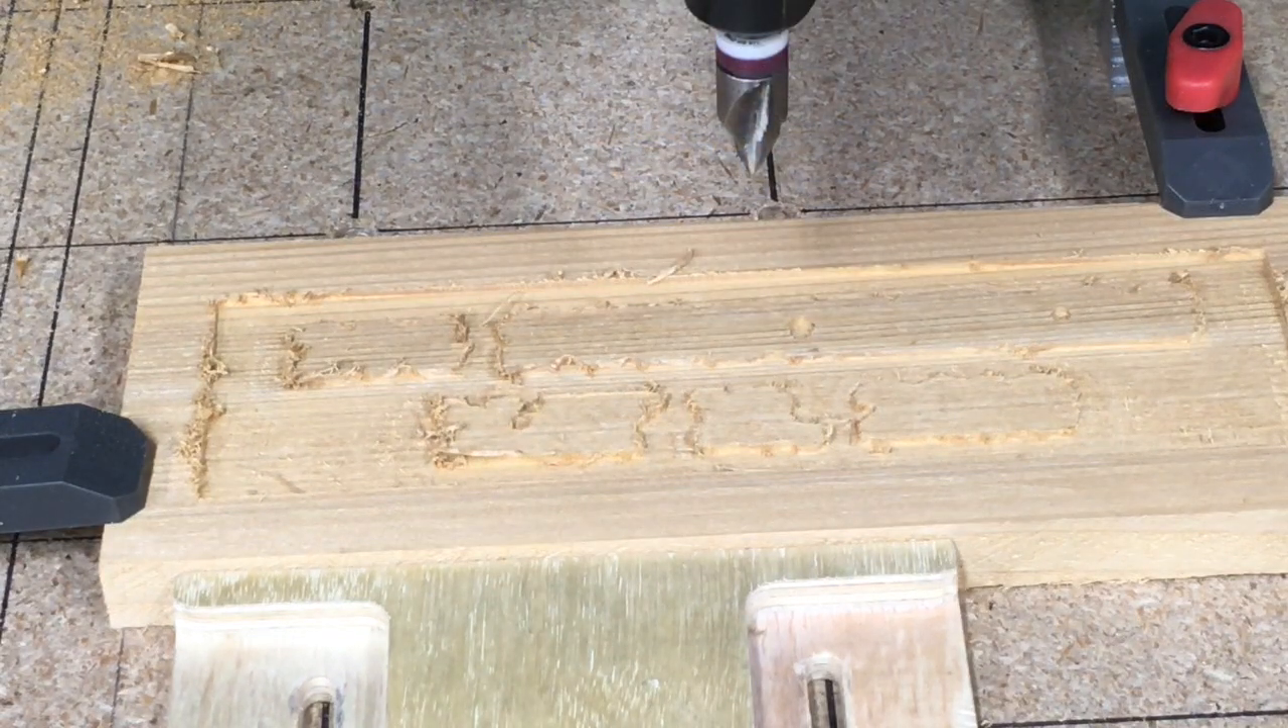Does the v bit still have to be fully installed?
No.